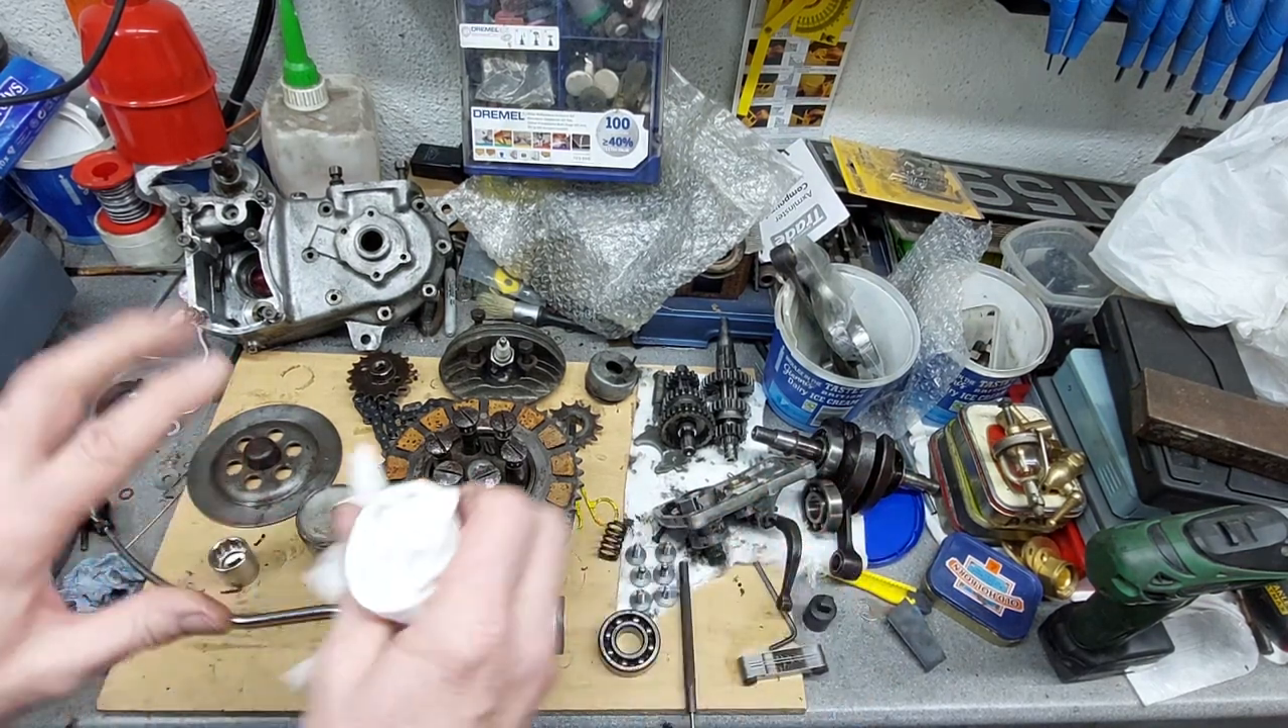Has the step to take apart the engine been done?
Yes.